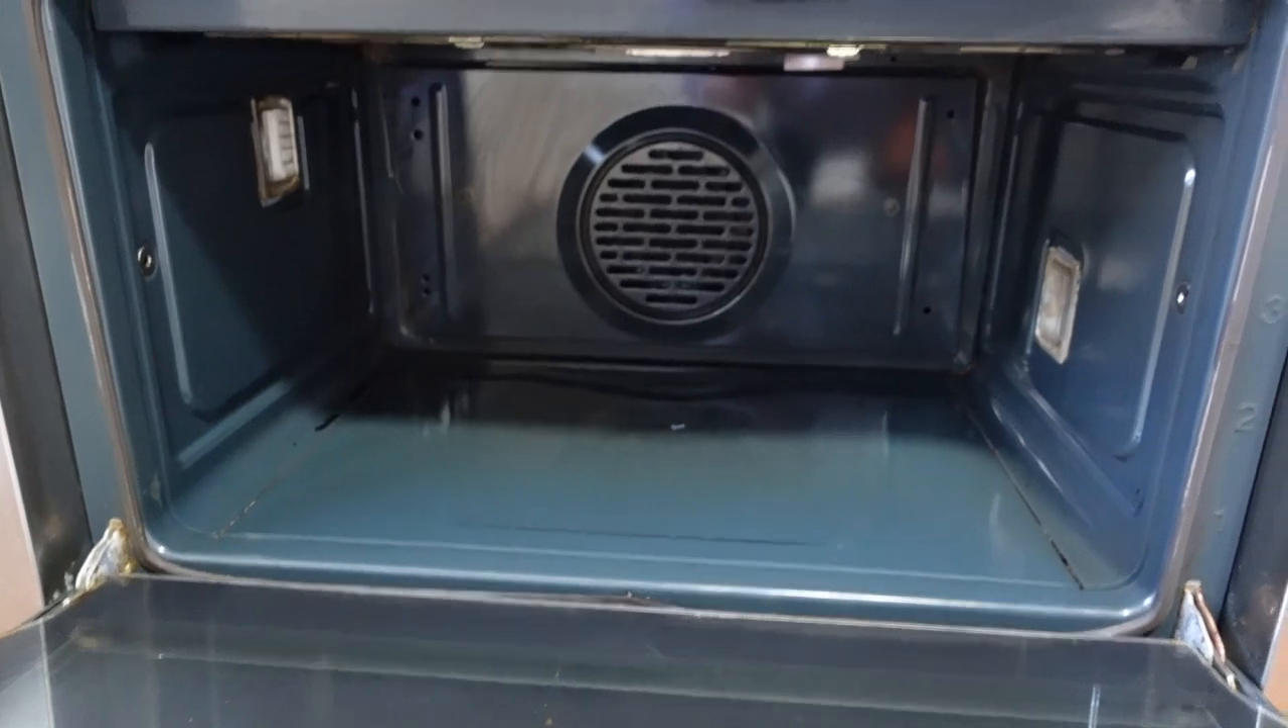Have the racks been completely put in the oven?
No.